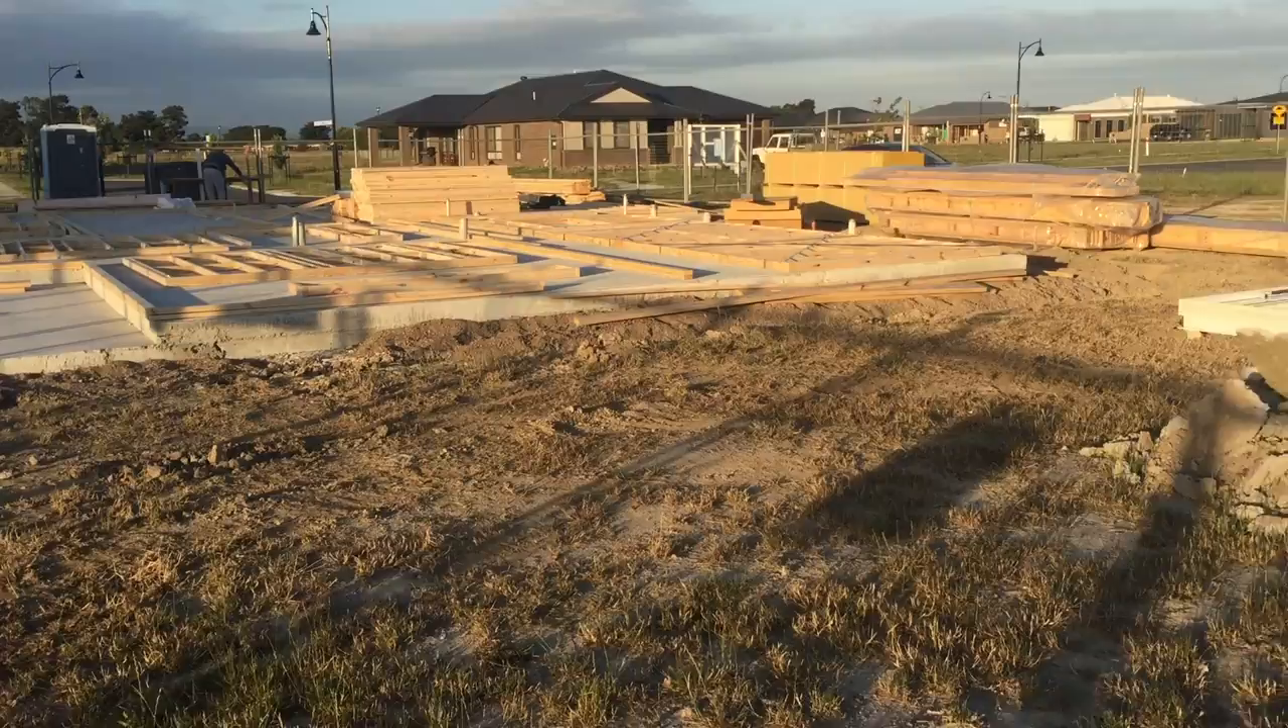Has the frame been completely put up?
No.